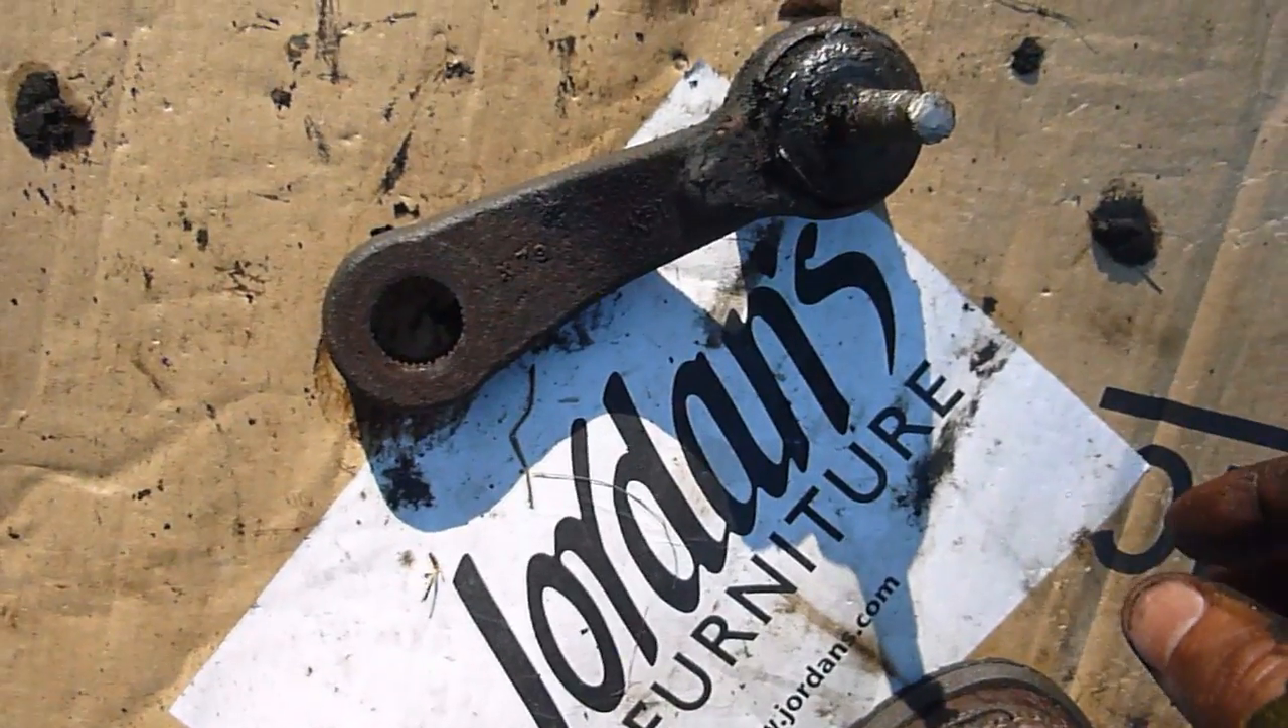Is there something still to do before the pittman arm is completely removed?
No.